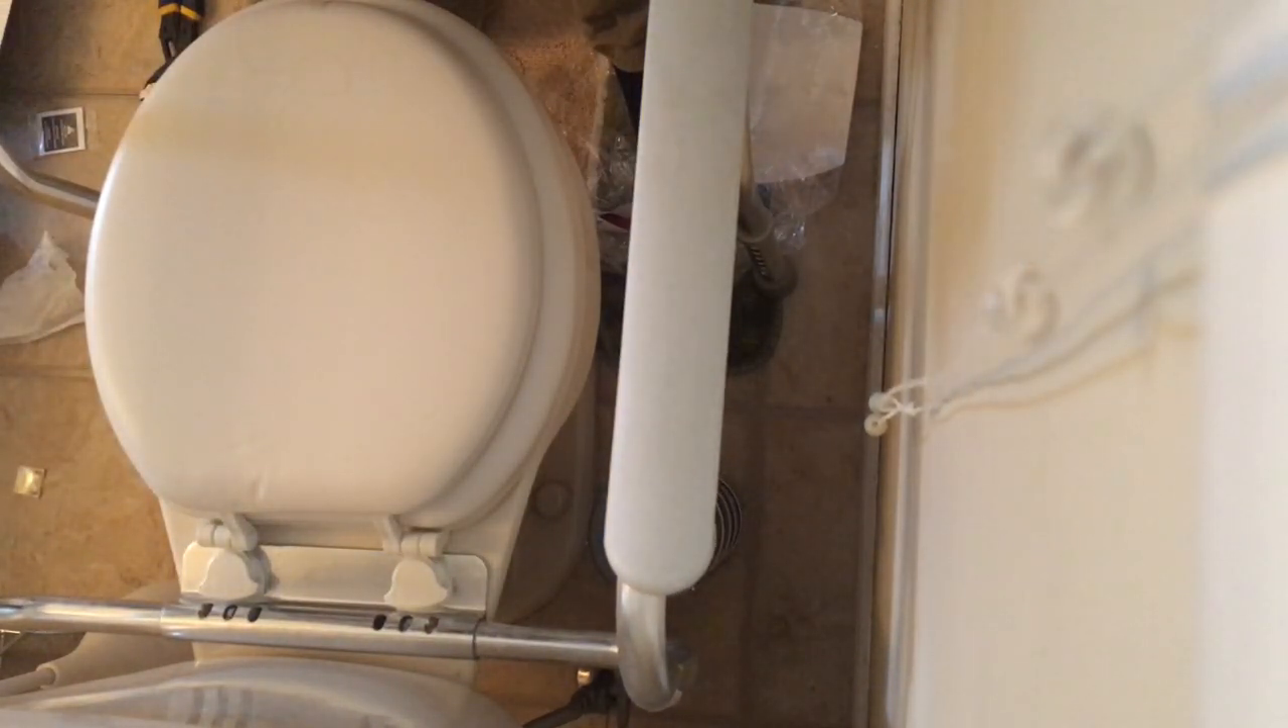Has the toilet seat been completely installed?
Yes.